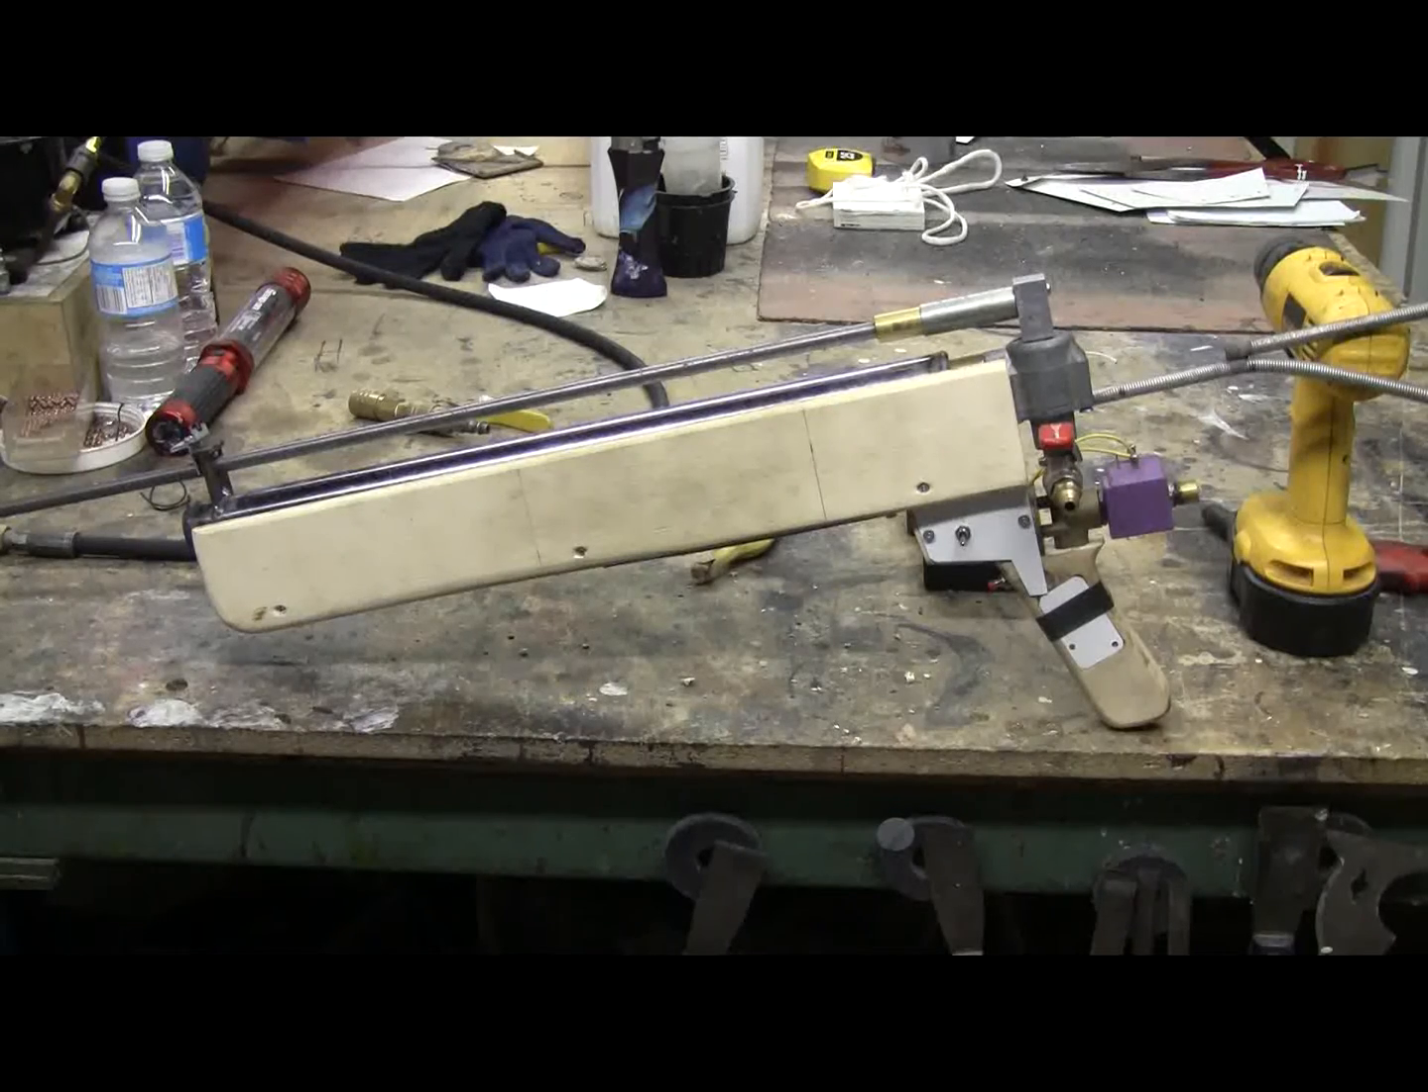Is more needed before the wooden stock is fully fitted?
No.